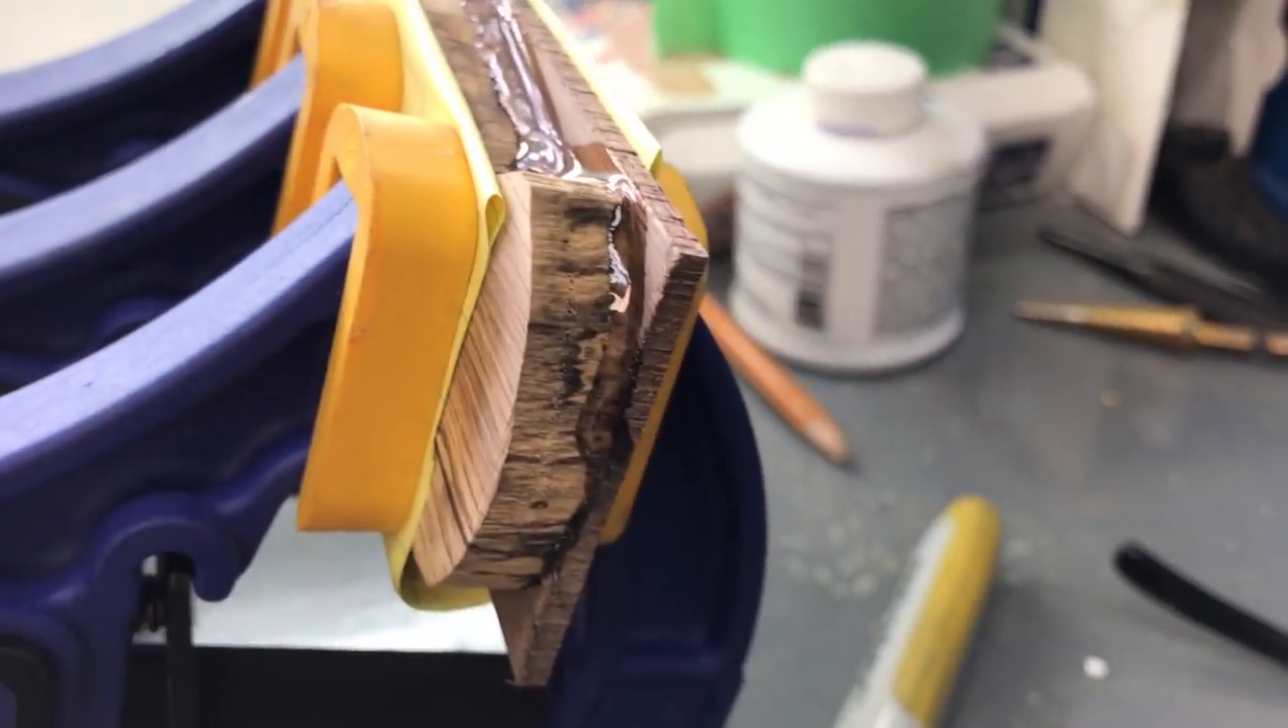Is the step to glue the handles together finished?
Yes.